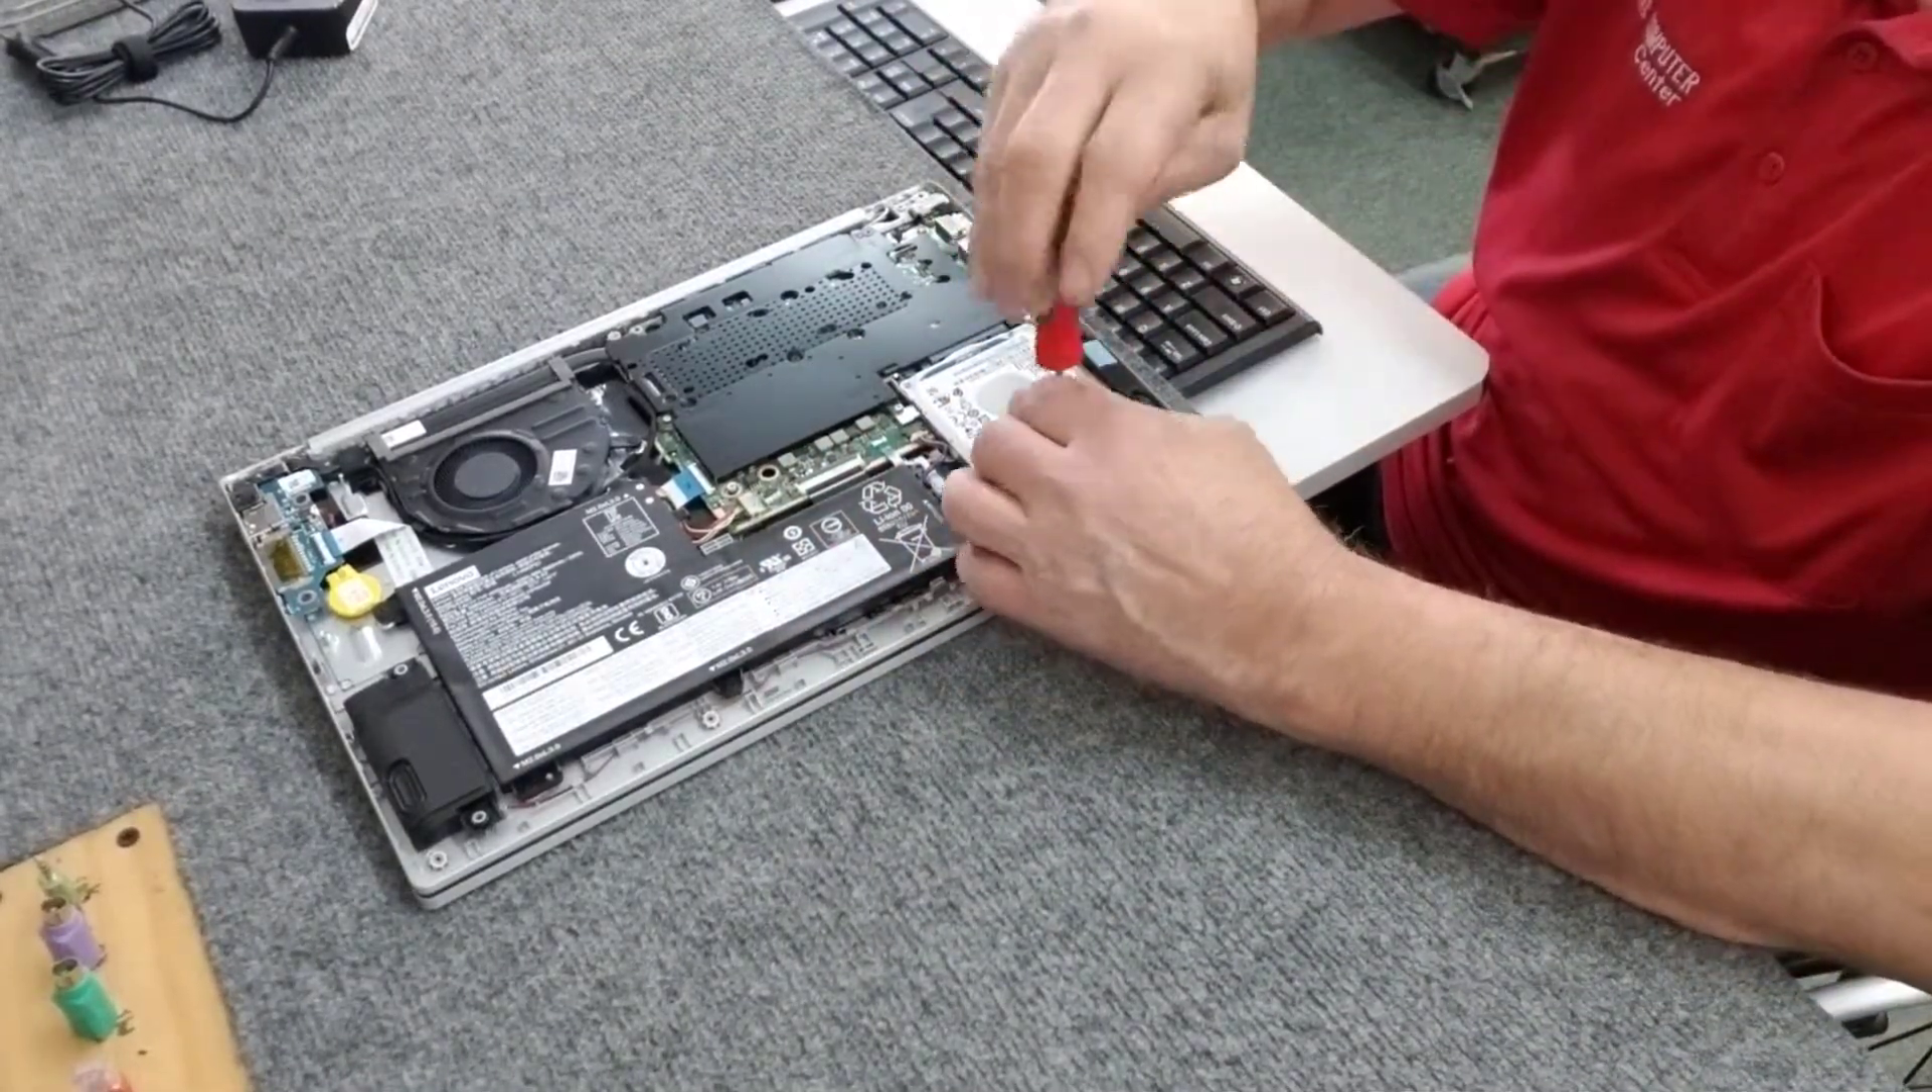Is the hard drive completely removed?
No.